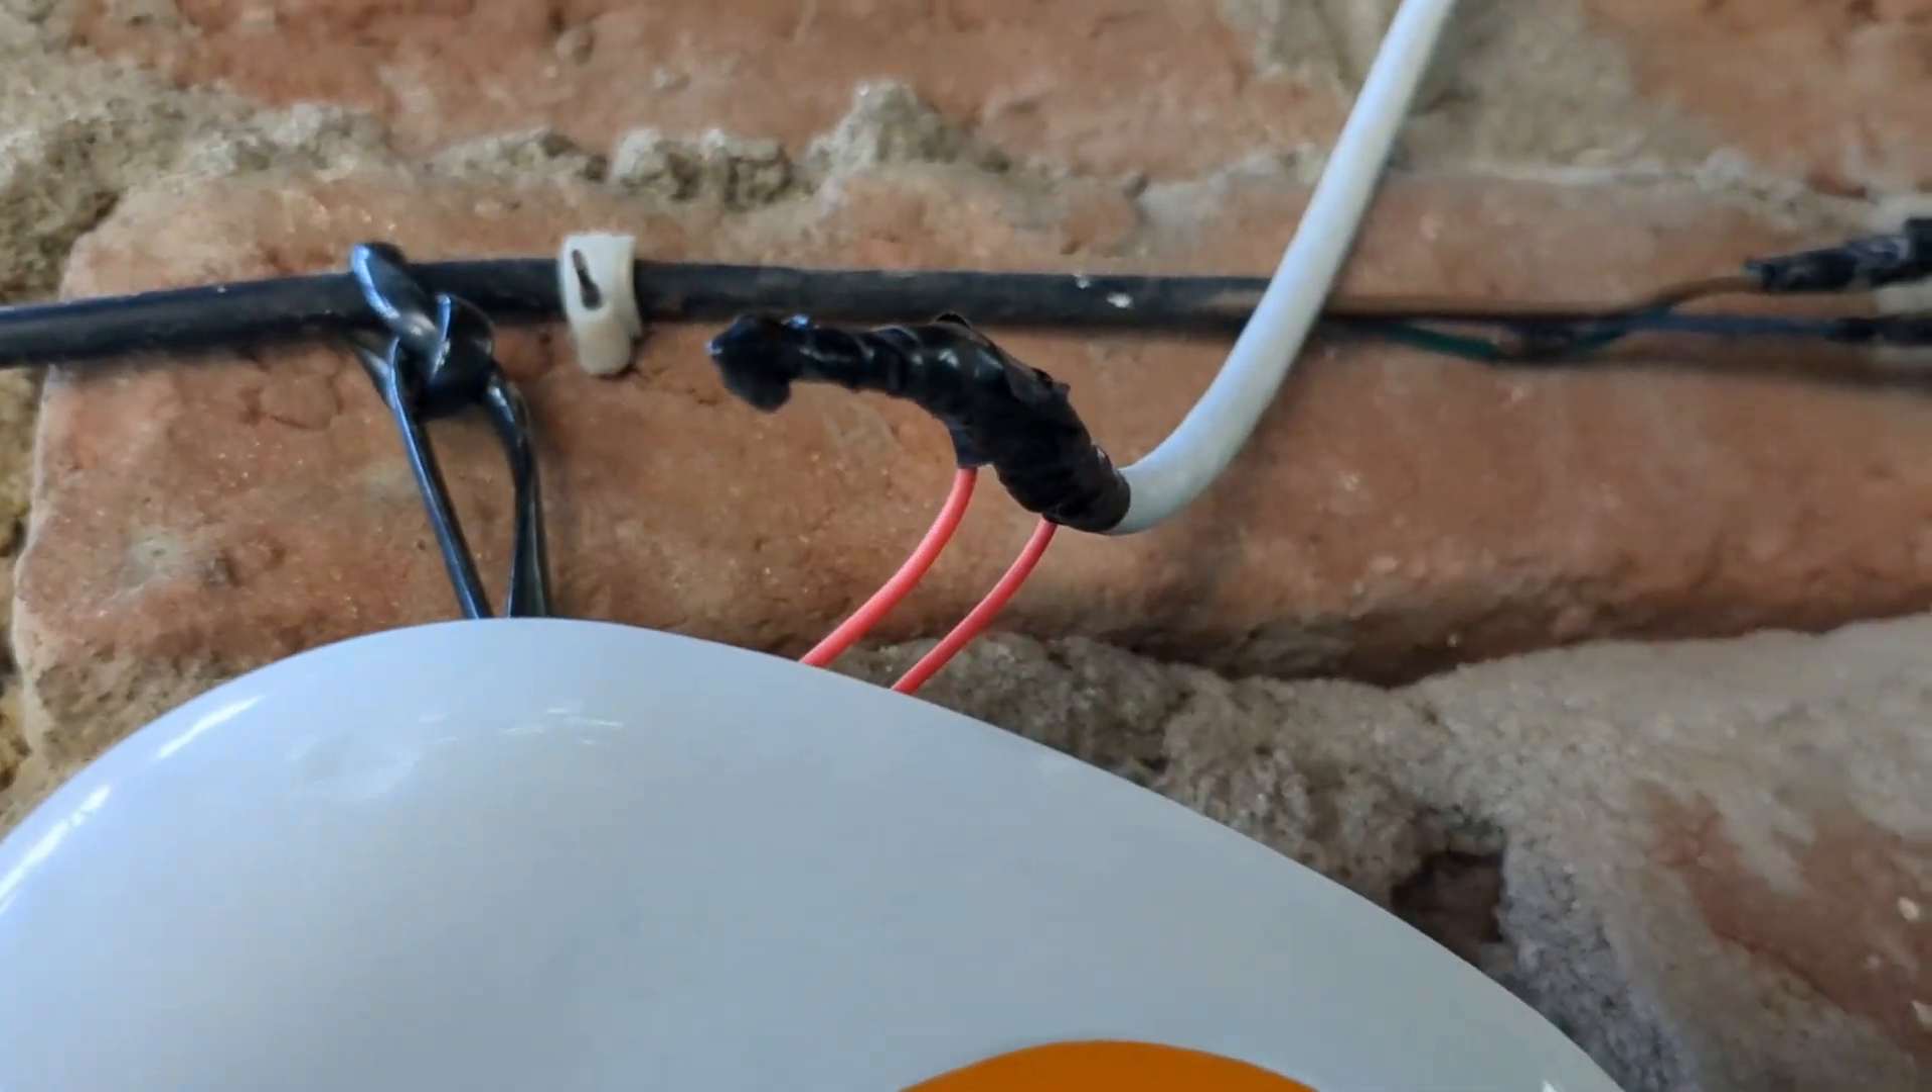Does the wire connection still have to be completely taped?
No.